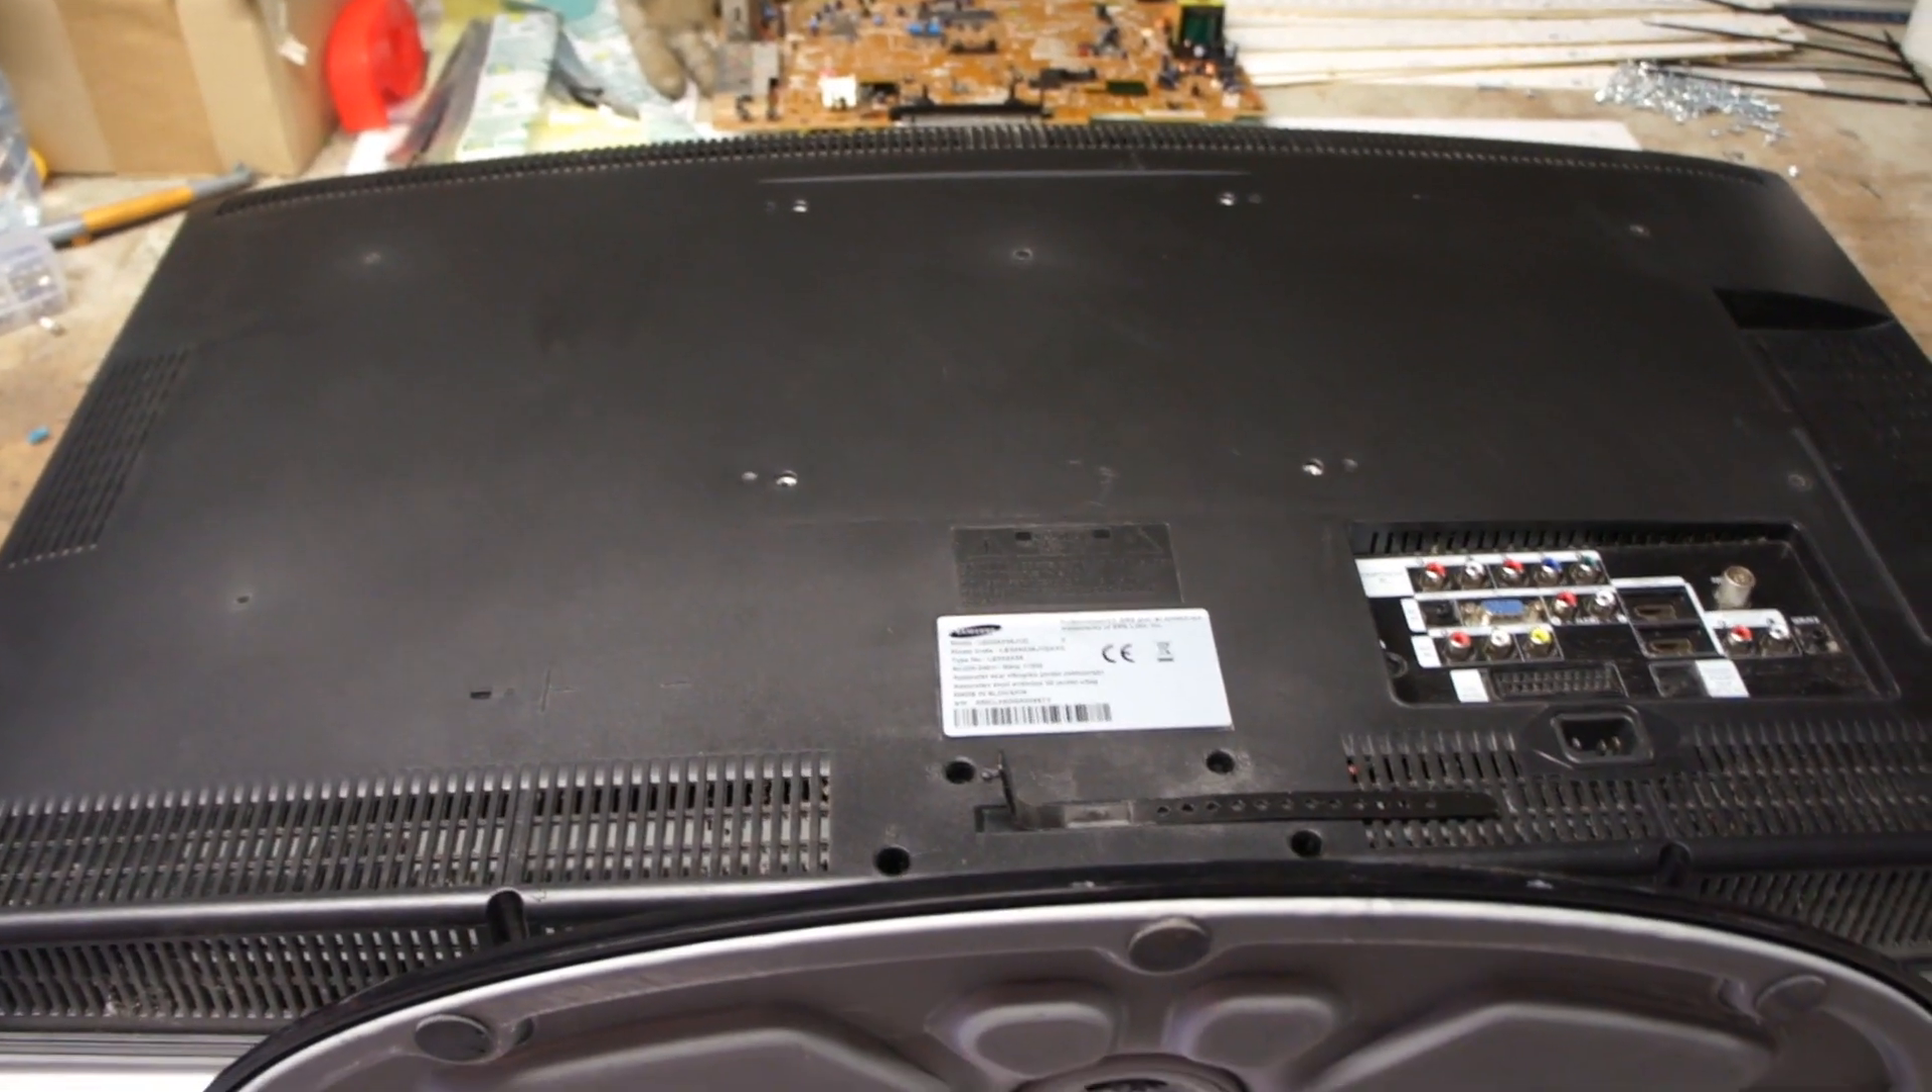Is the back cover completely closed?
Yes.